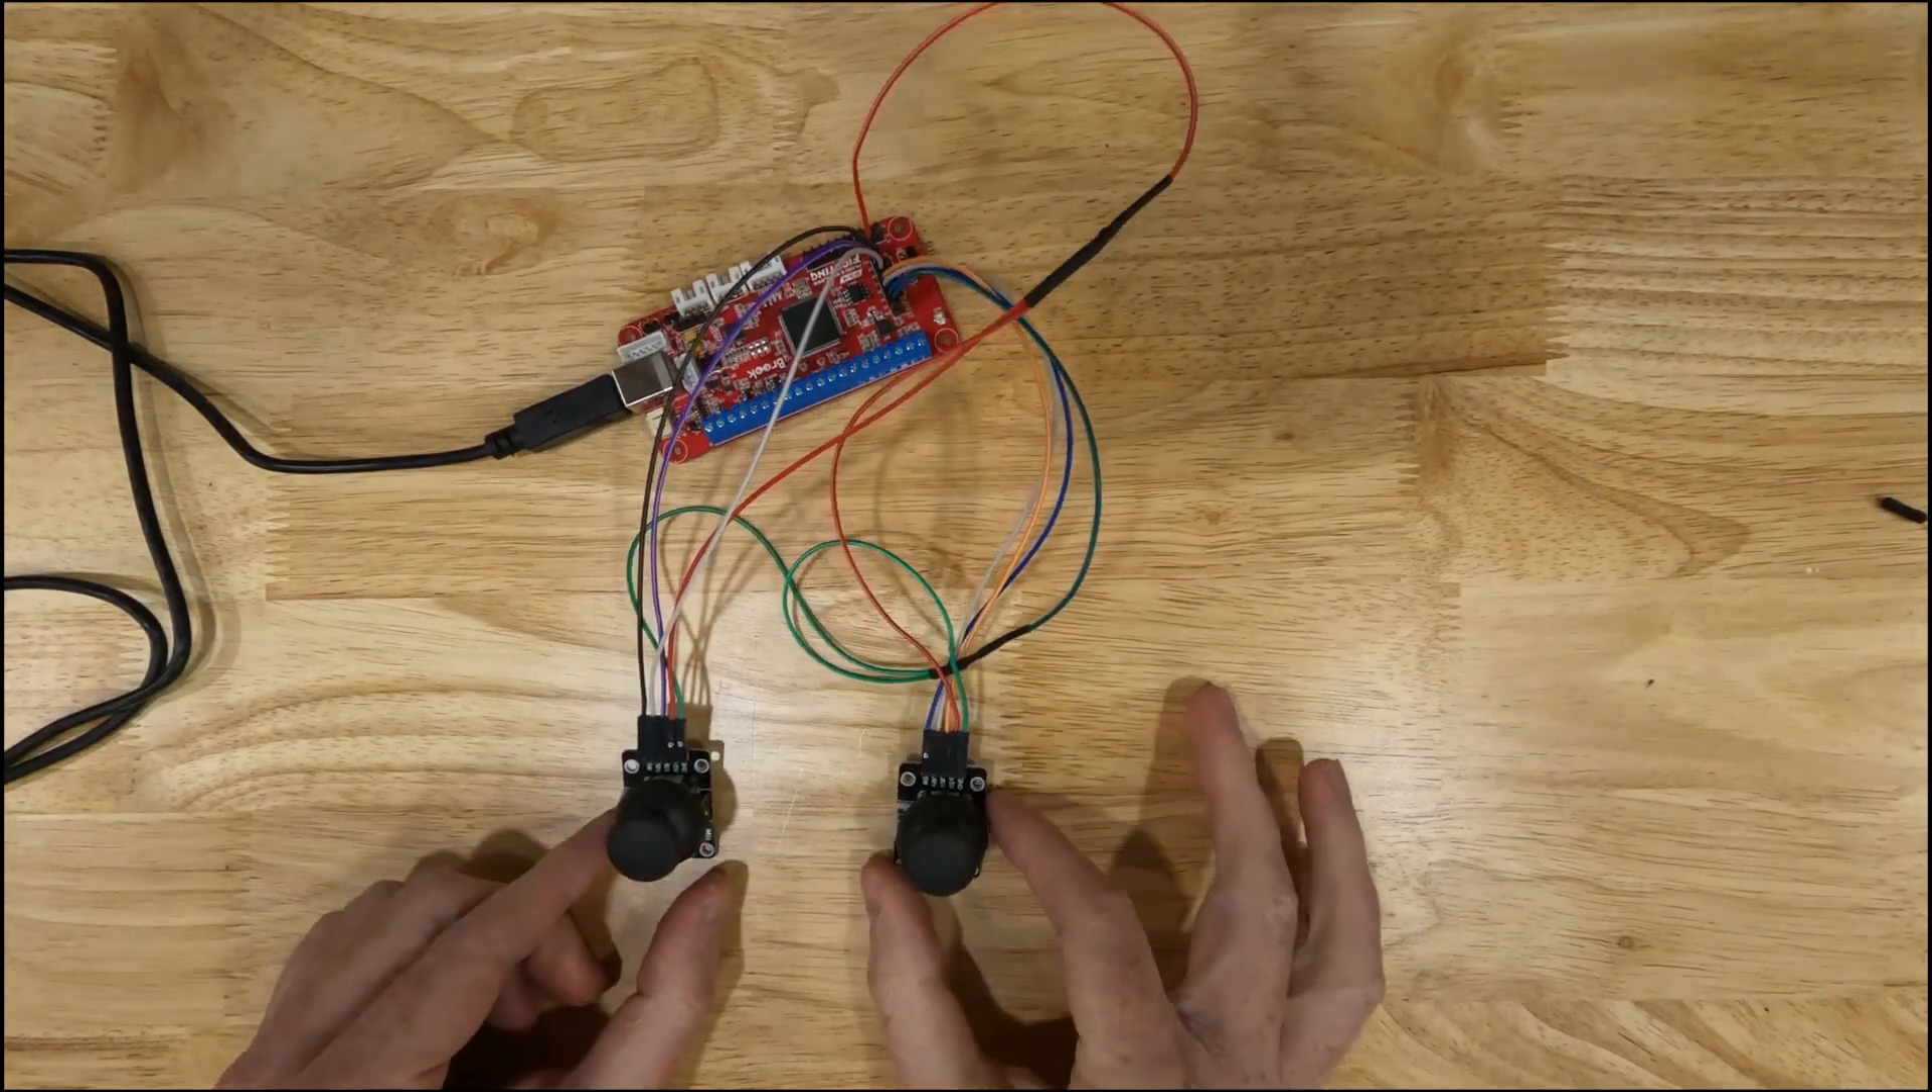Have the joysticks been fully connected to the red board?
Yes.